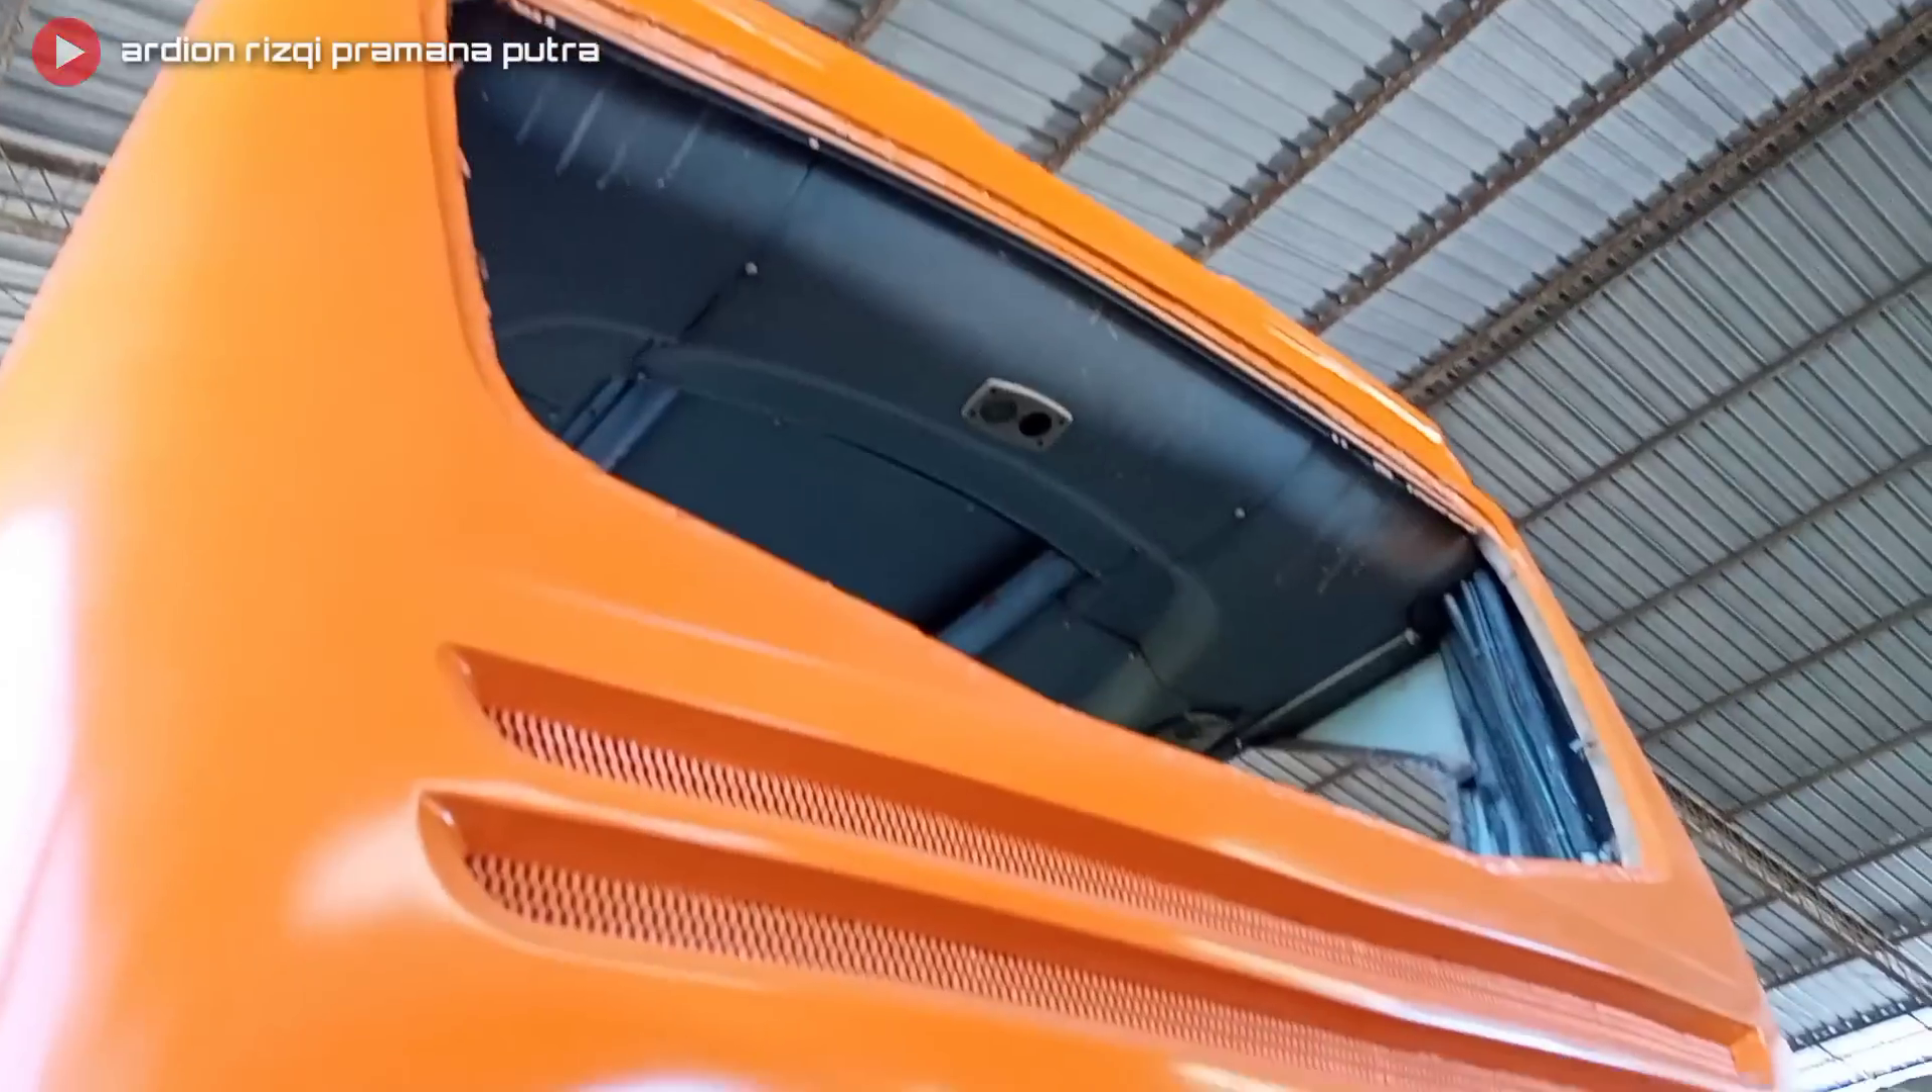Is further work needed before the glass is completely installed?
Yes.